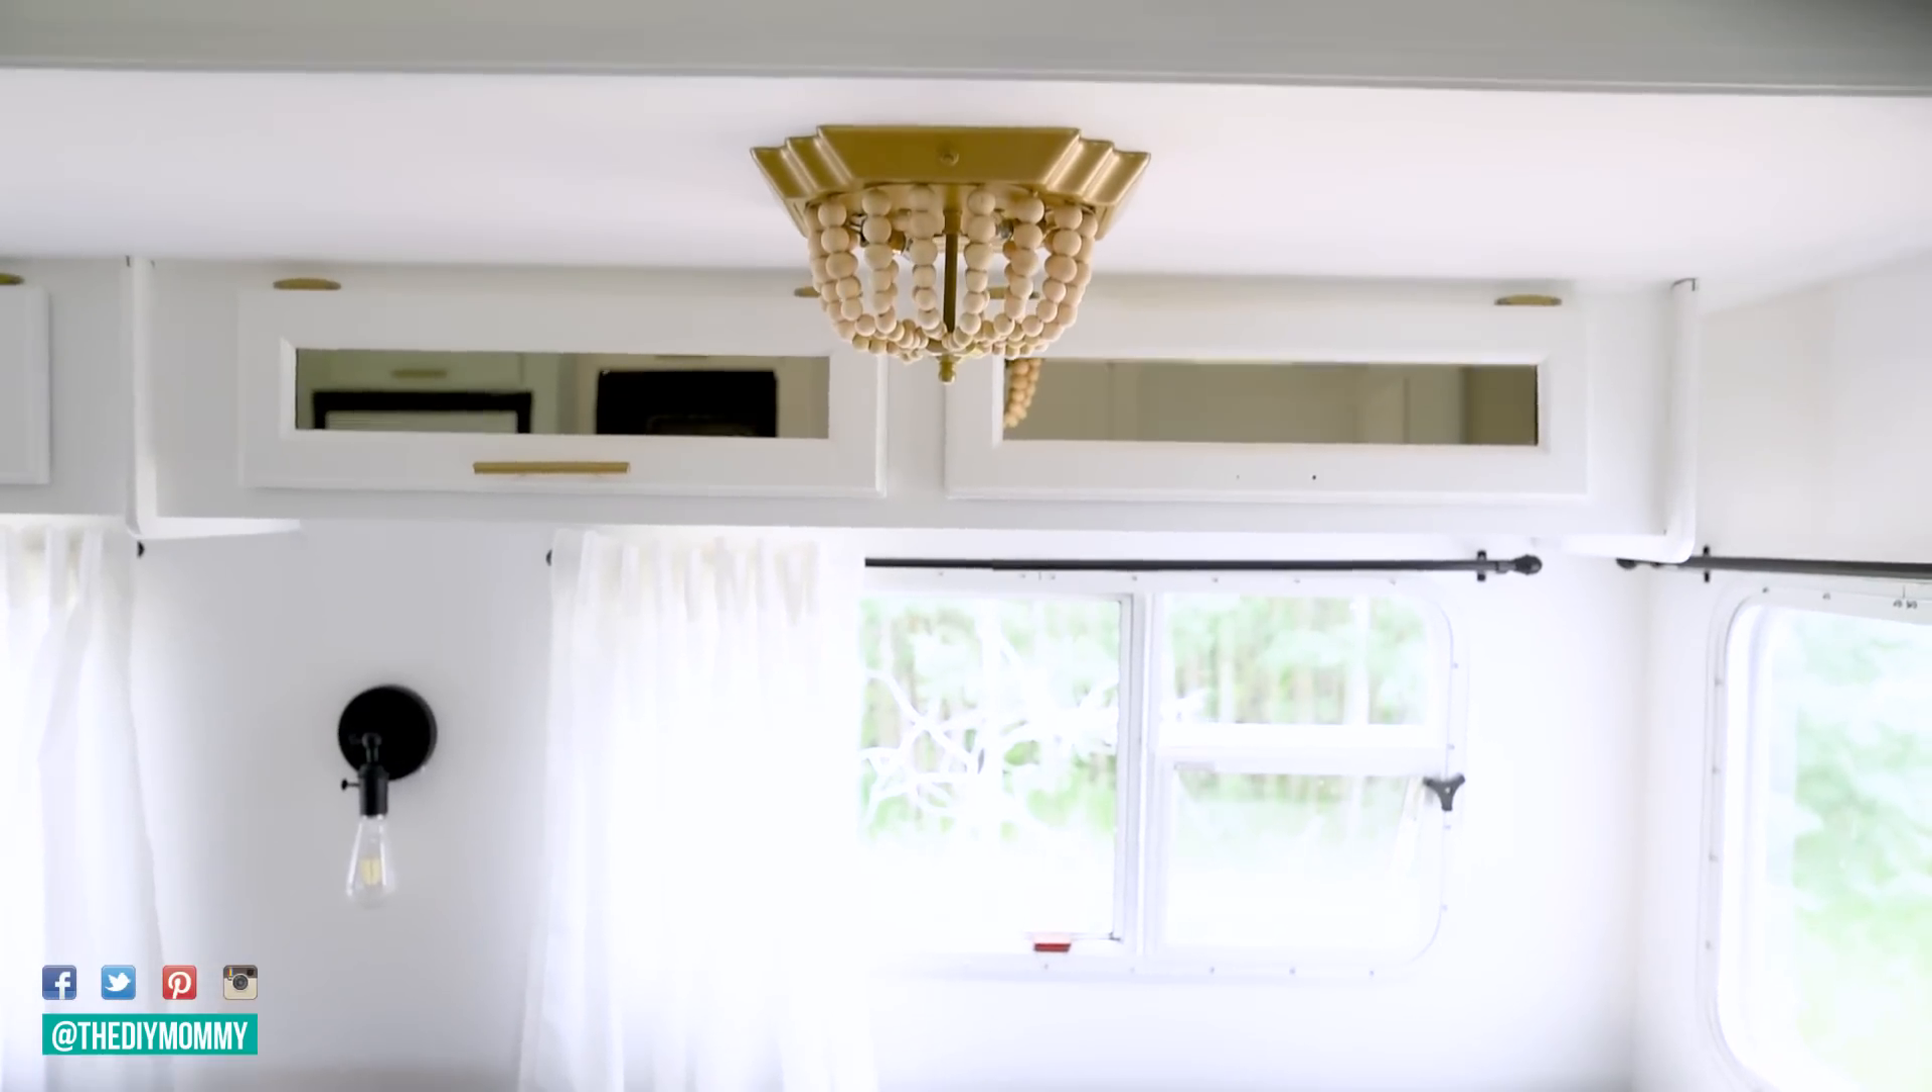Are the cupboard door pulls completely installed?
No.